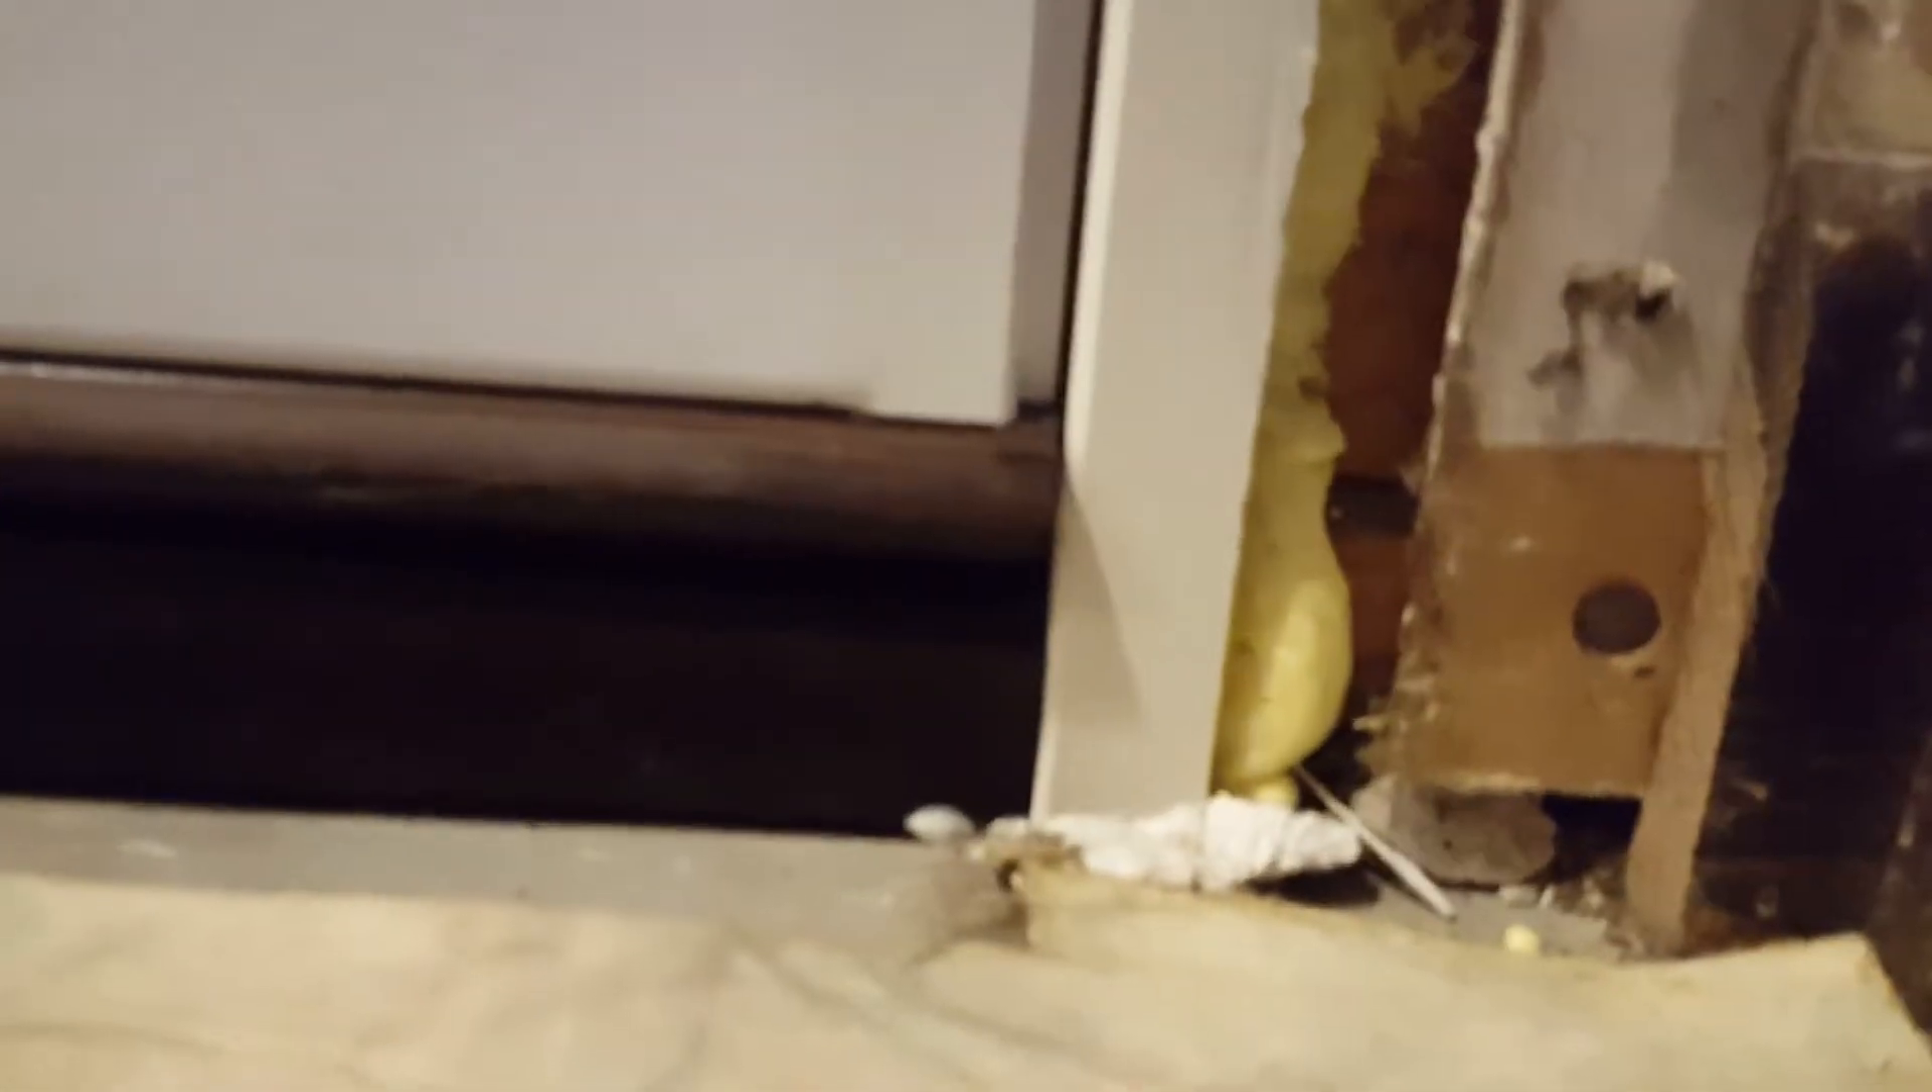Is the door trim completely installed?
No.